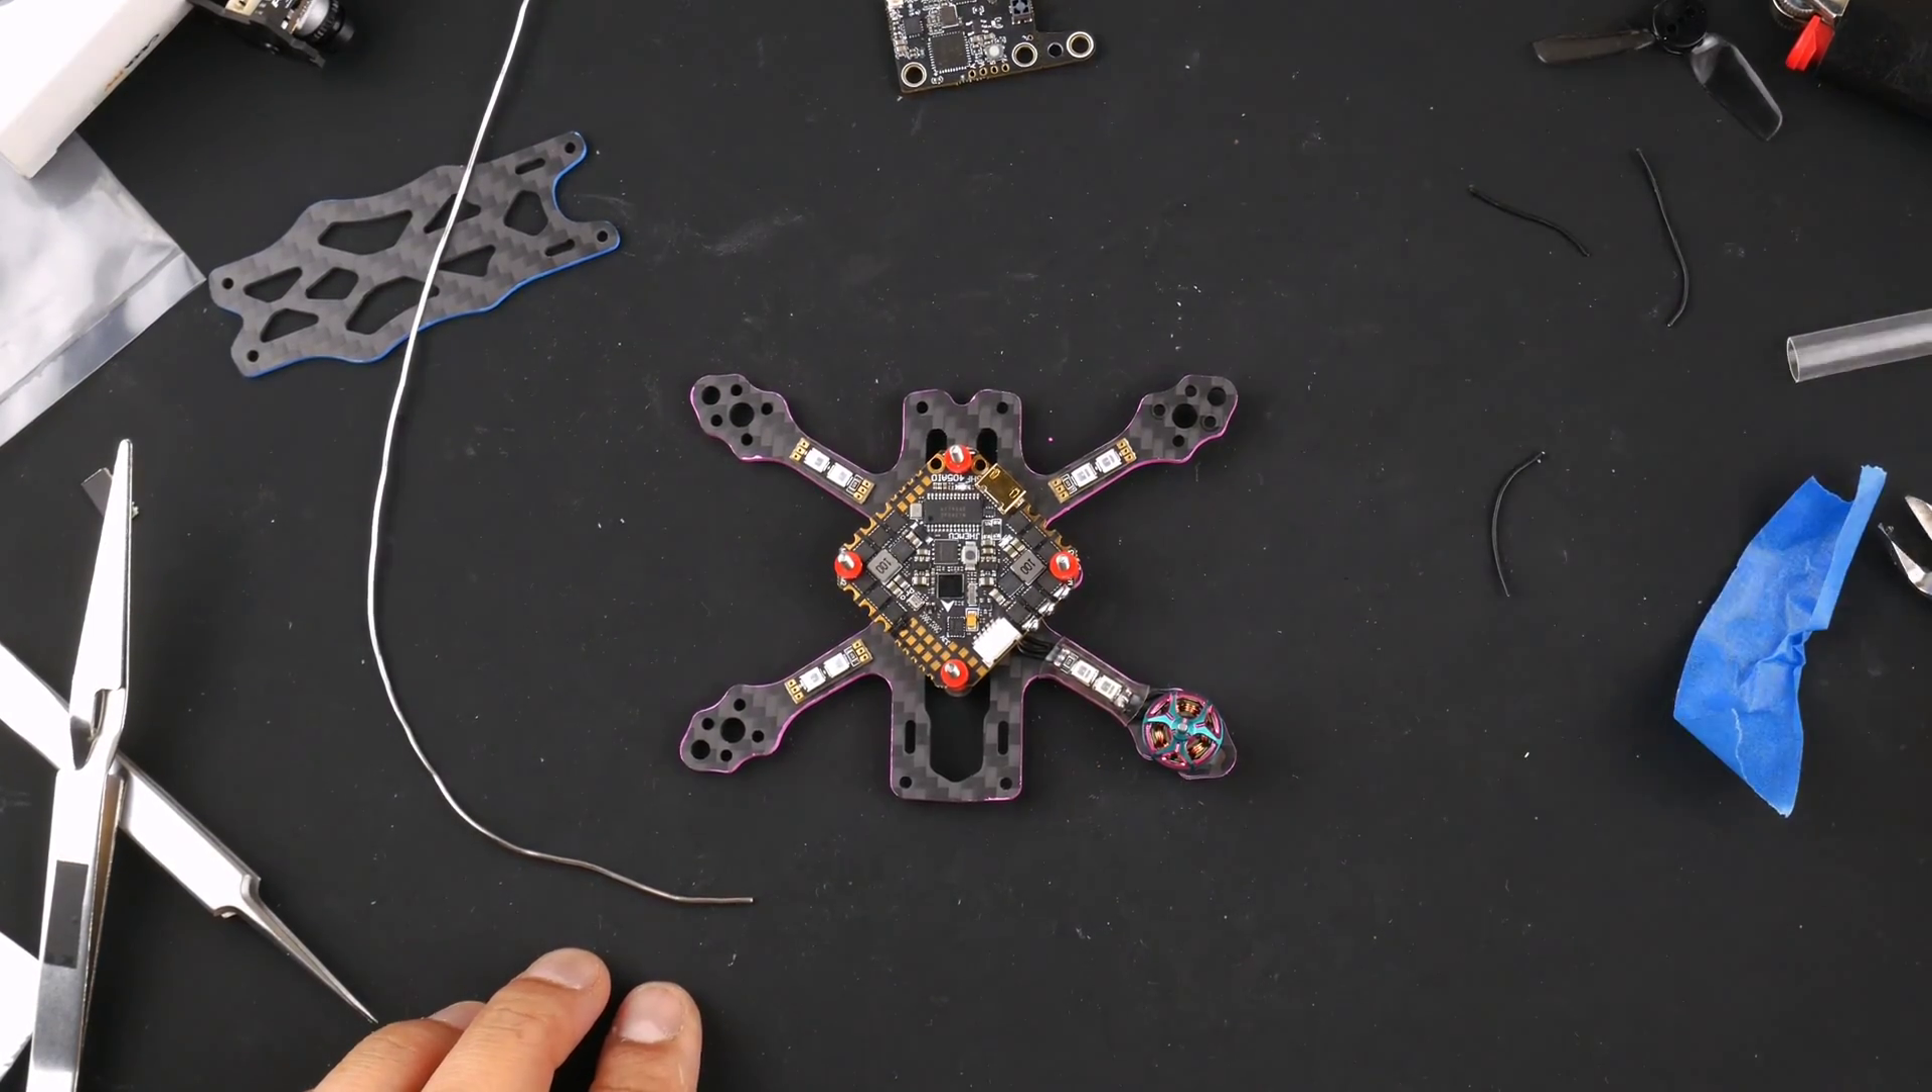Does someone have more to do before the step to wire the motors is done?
Yes.